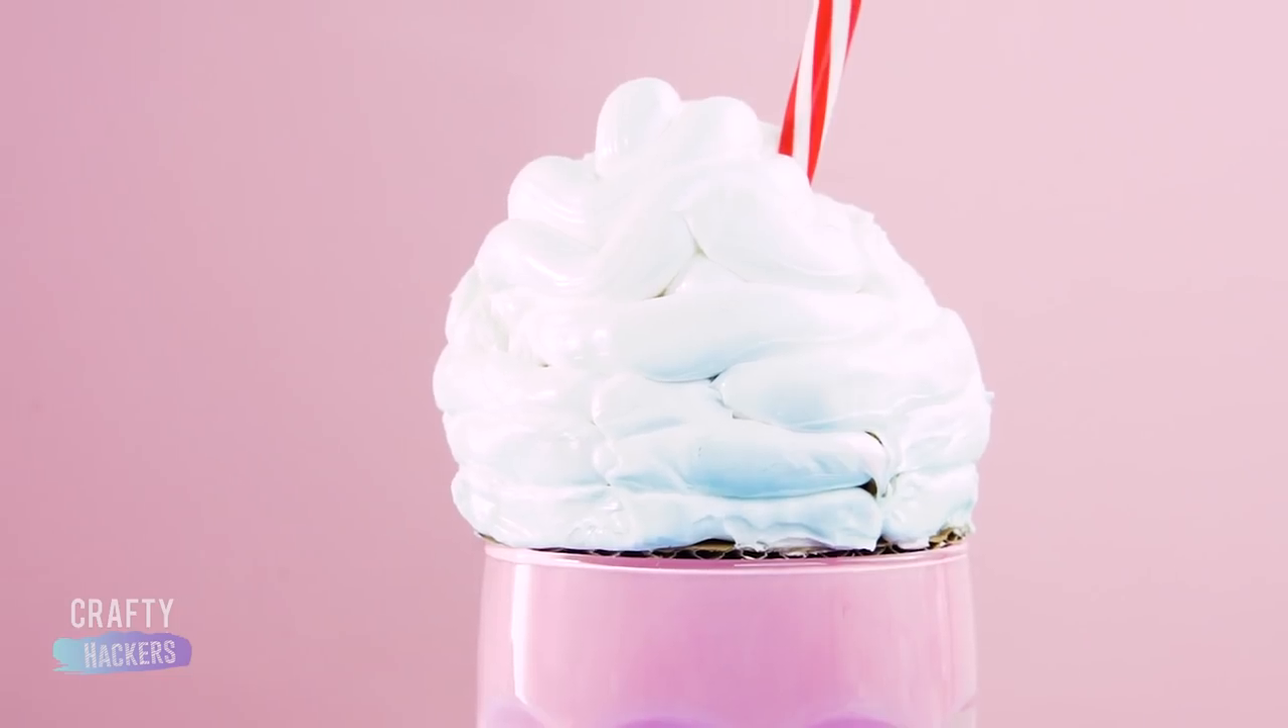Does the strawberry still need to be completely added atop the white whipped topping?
Yes.